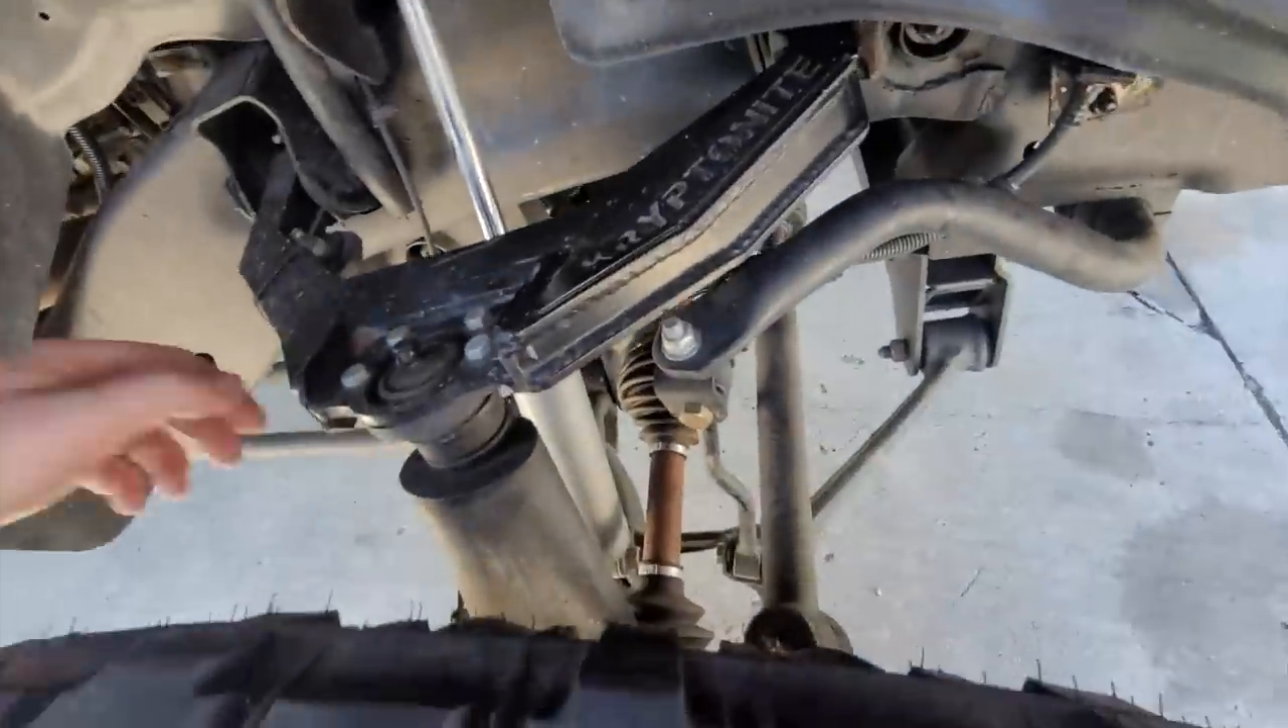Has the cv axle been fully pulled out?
No.